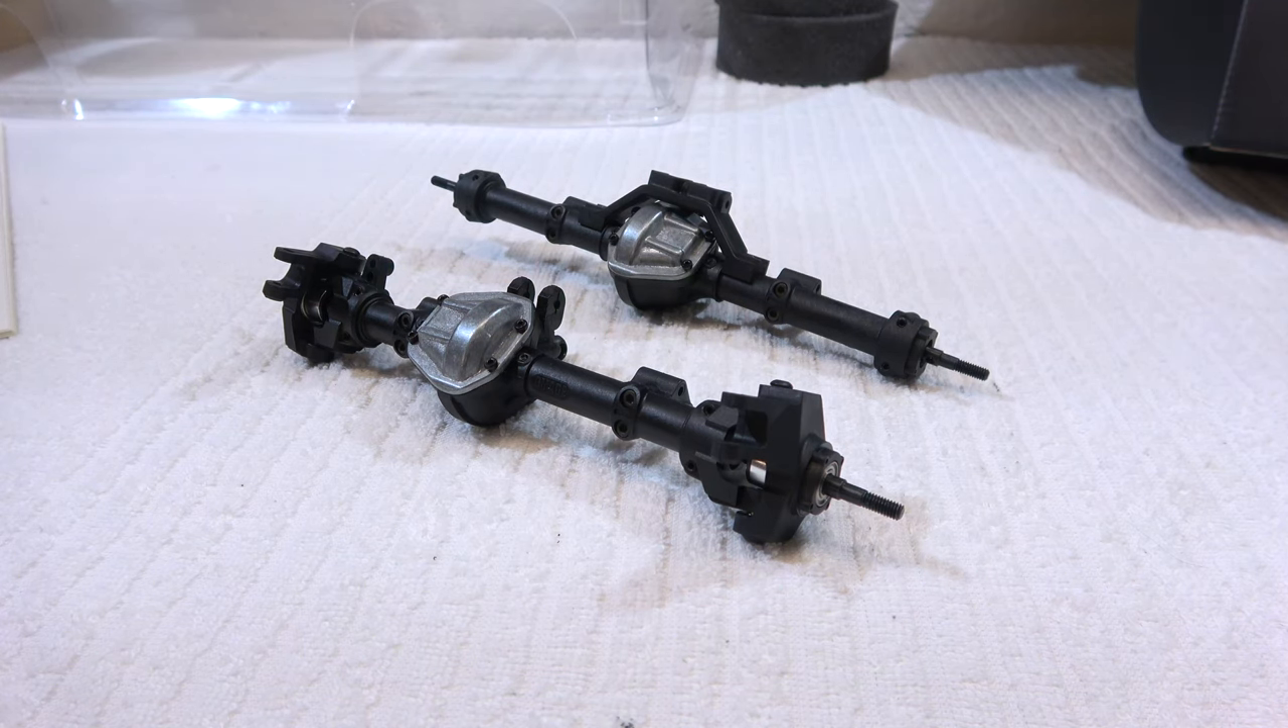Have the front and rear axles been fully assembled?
Yes.